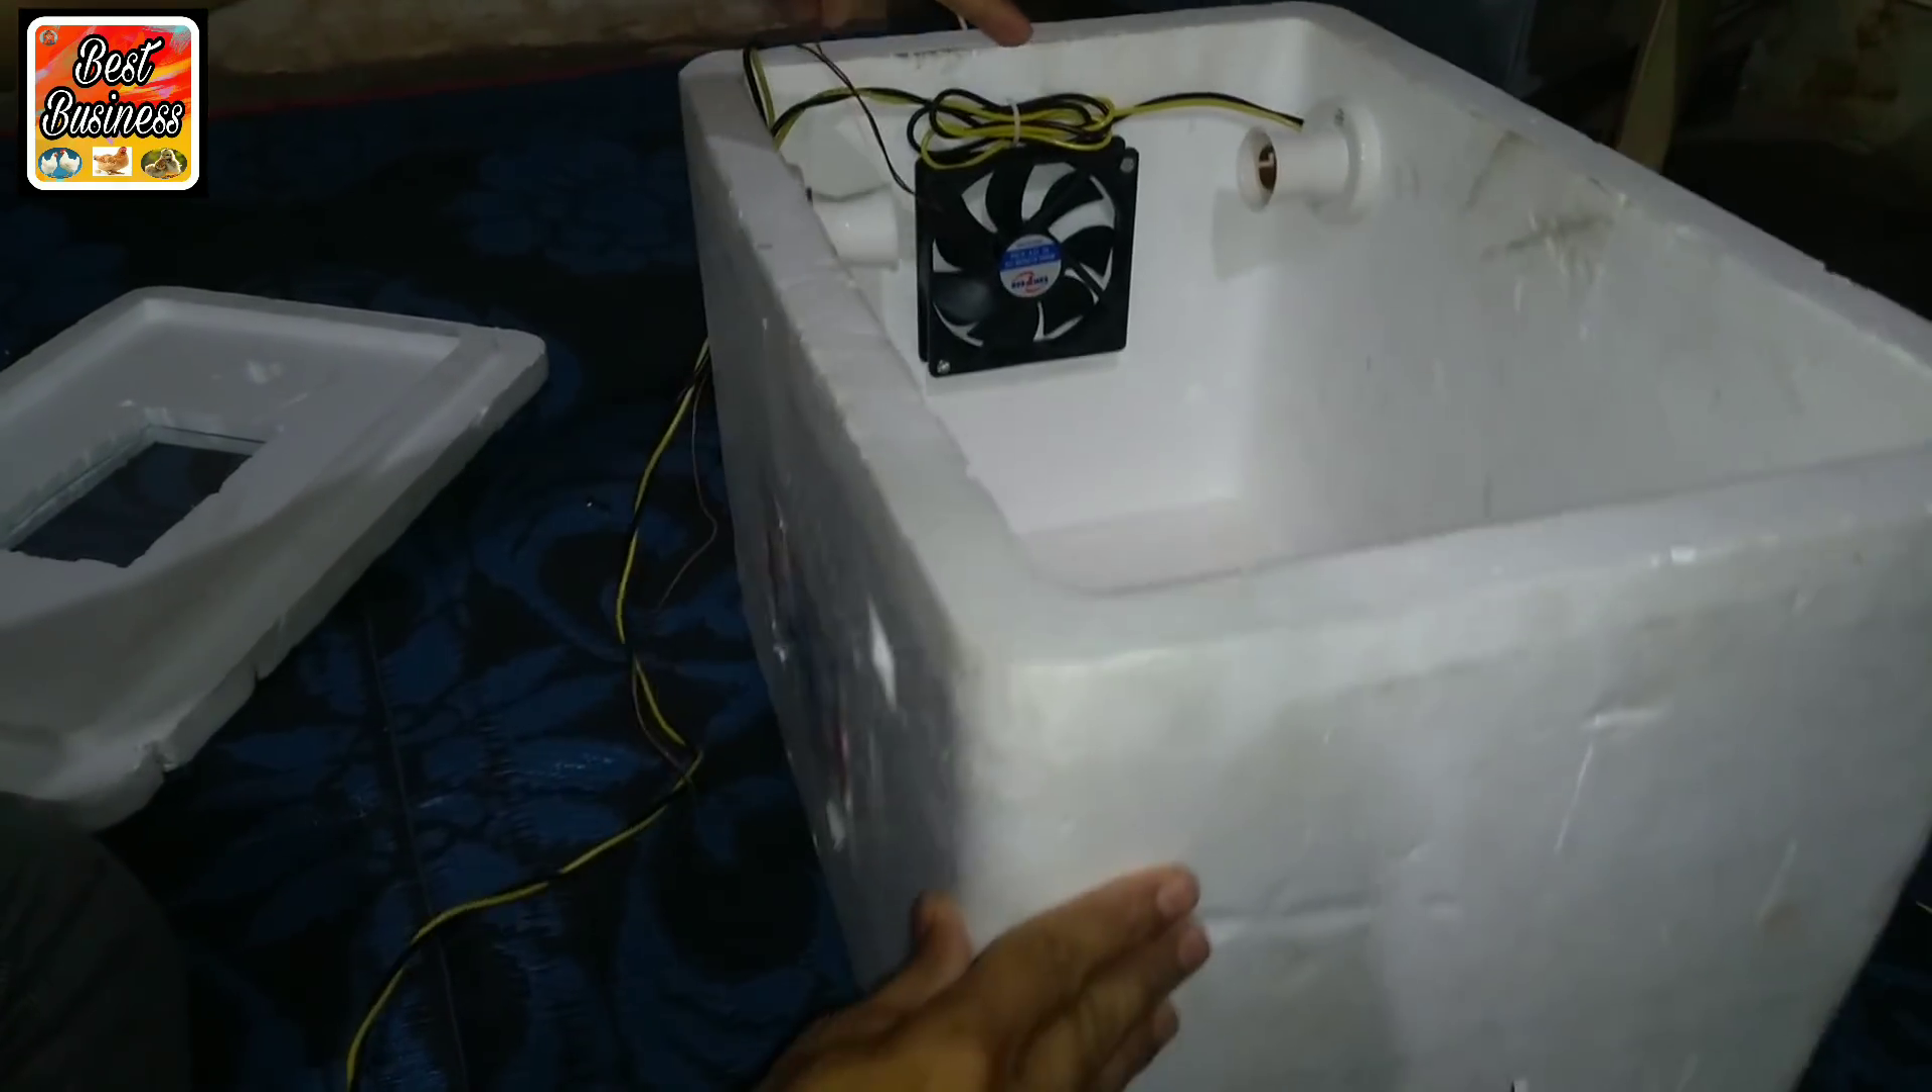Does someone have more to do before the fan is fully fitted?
No.